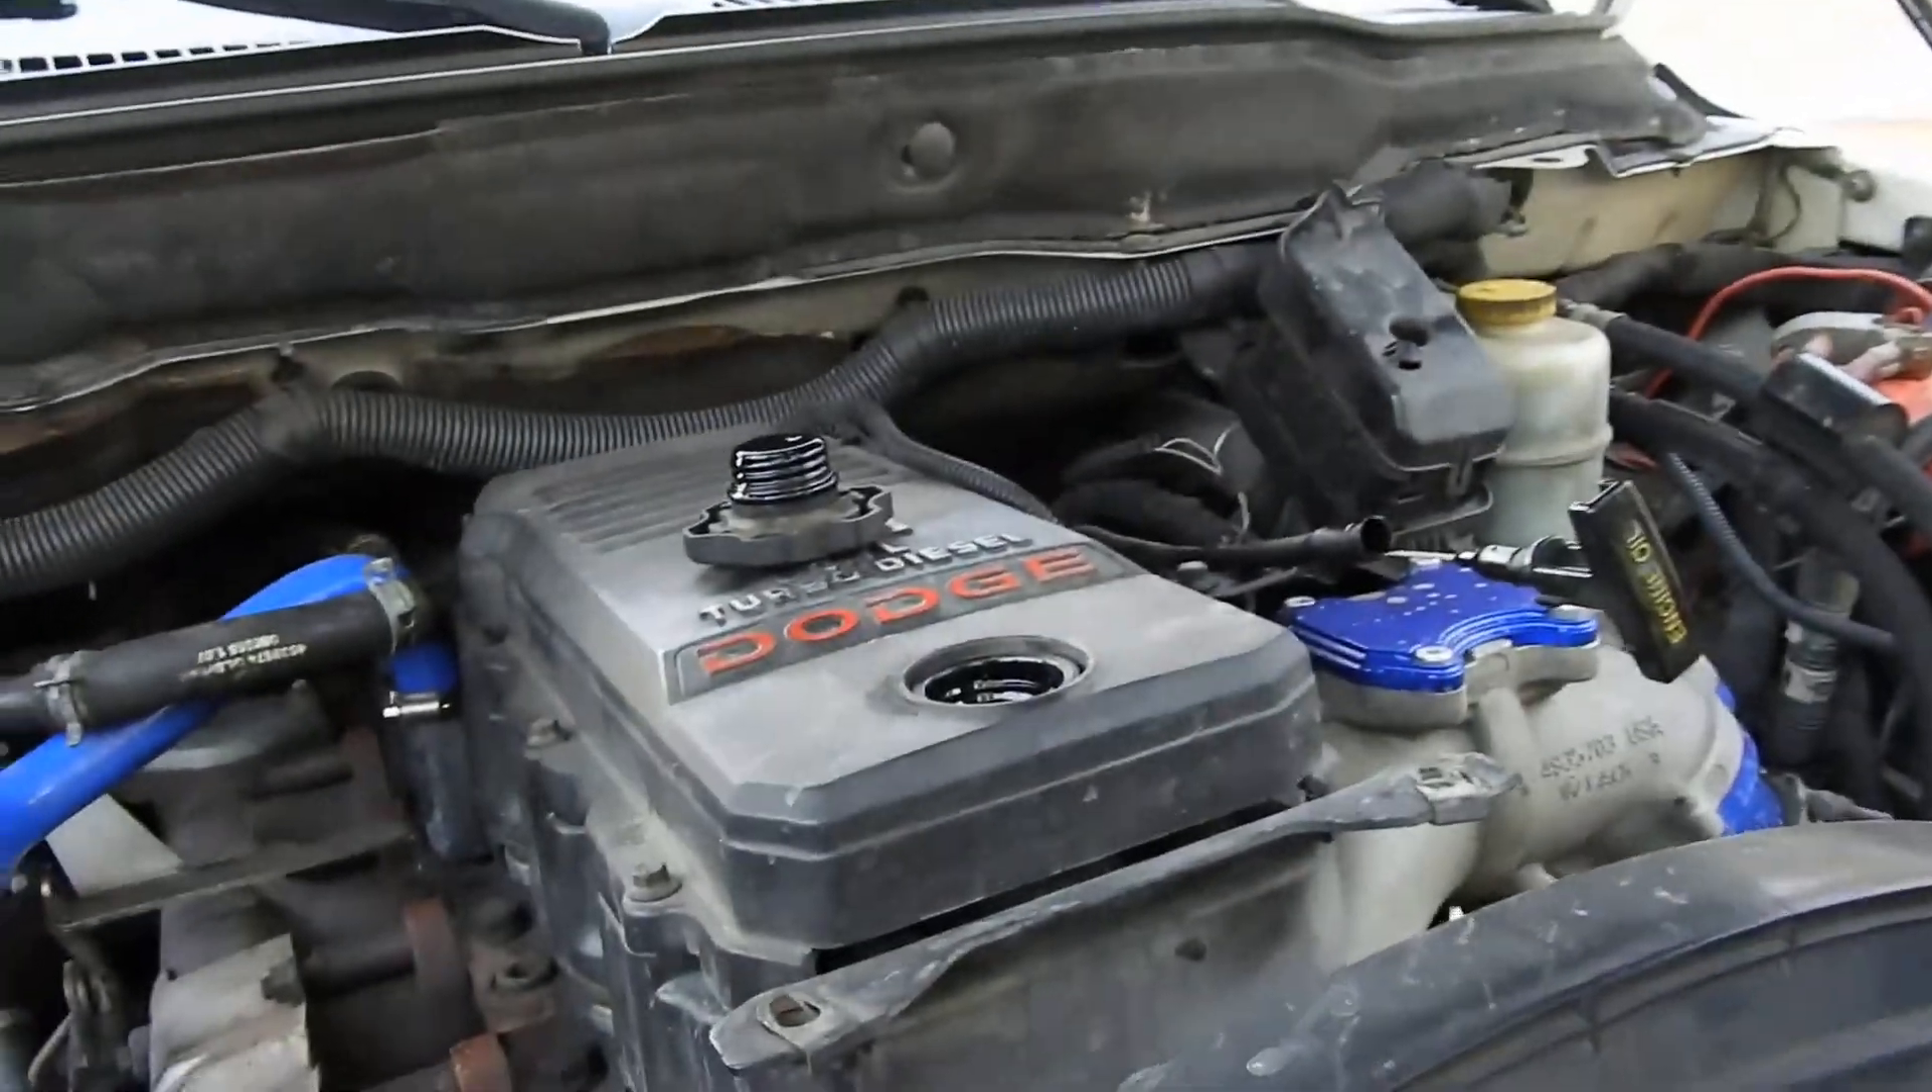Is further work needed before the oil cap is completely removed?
No.